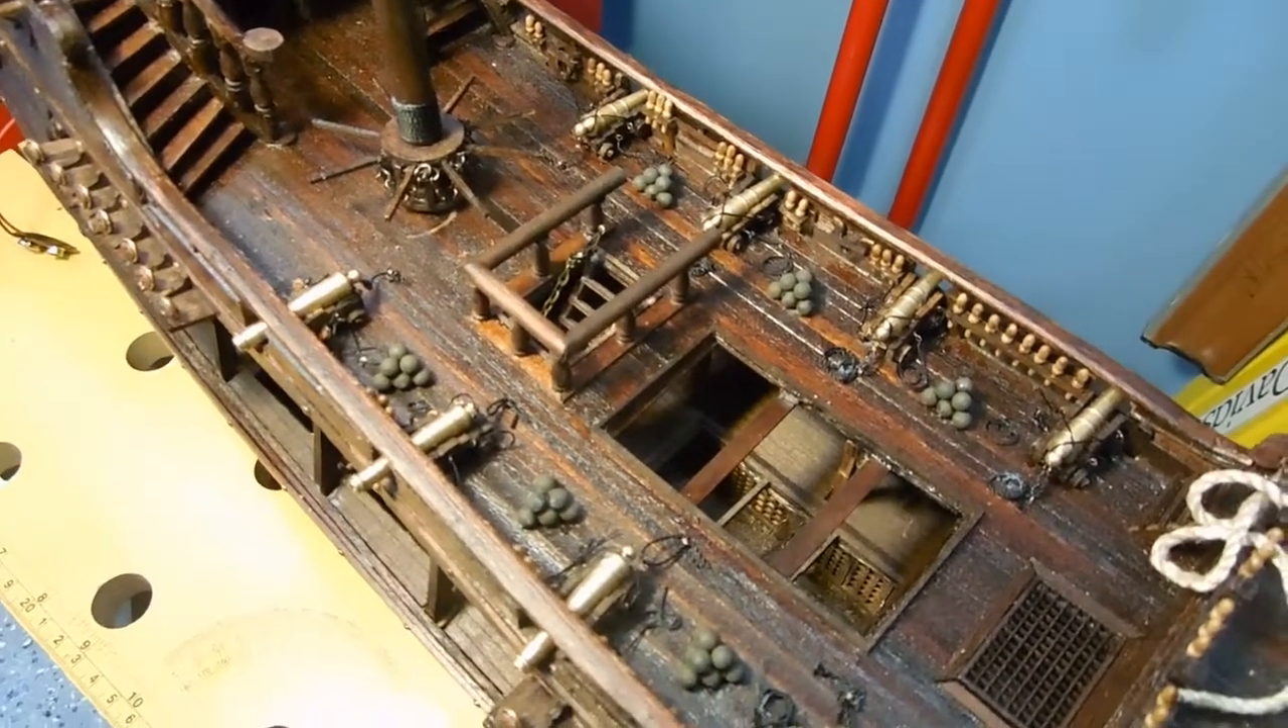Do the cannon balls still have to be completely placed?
No.